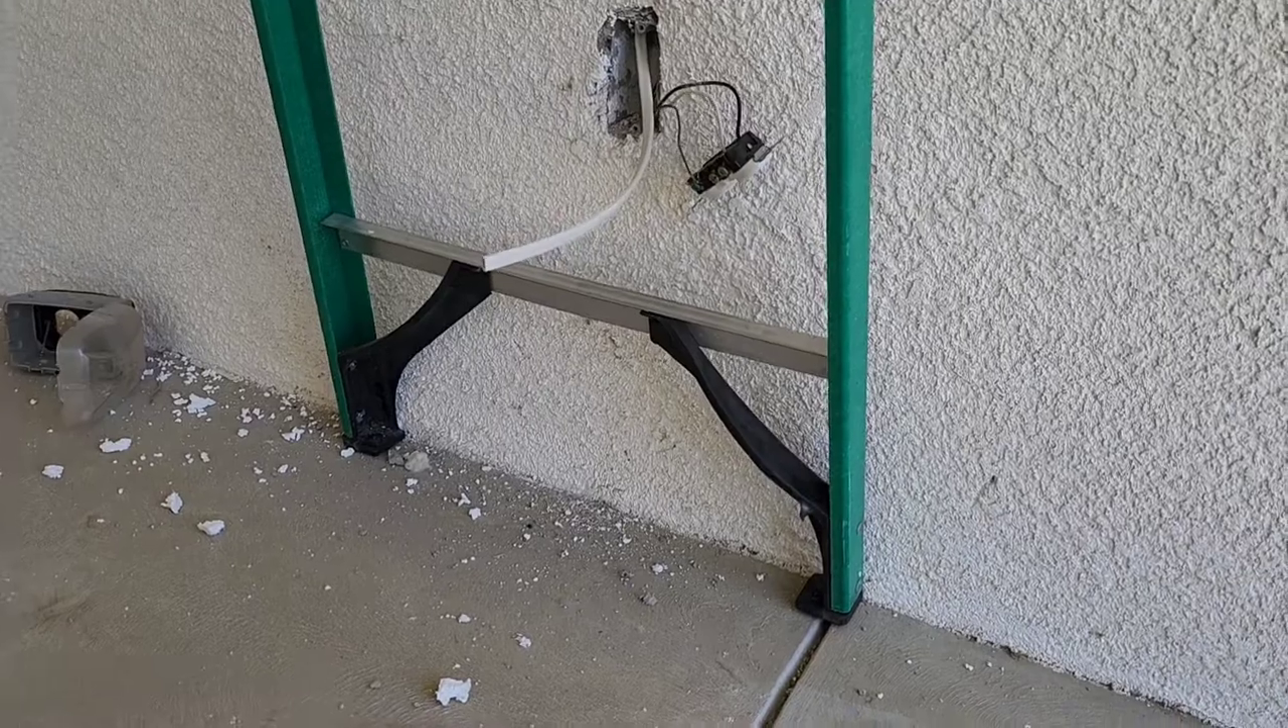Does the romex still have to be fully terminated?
Yes.